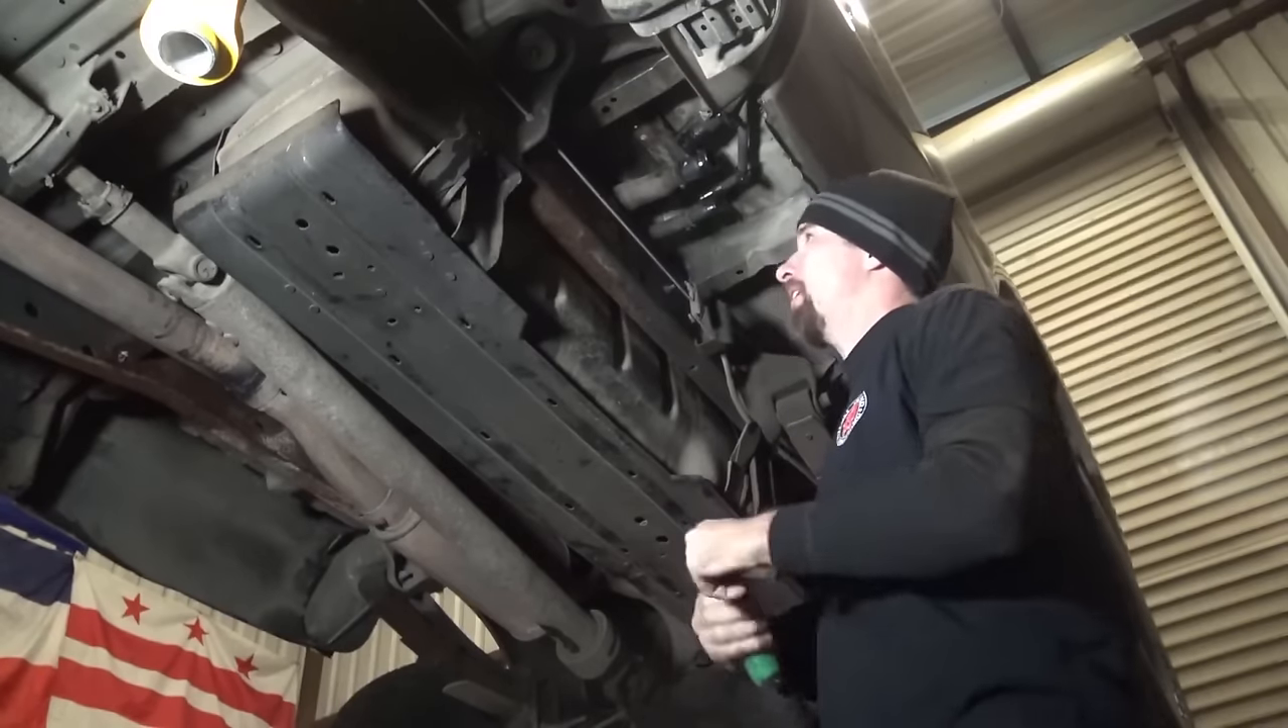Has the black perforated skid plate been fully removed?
No.